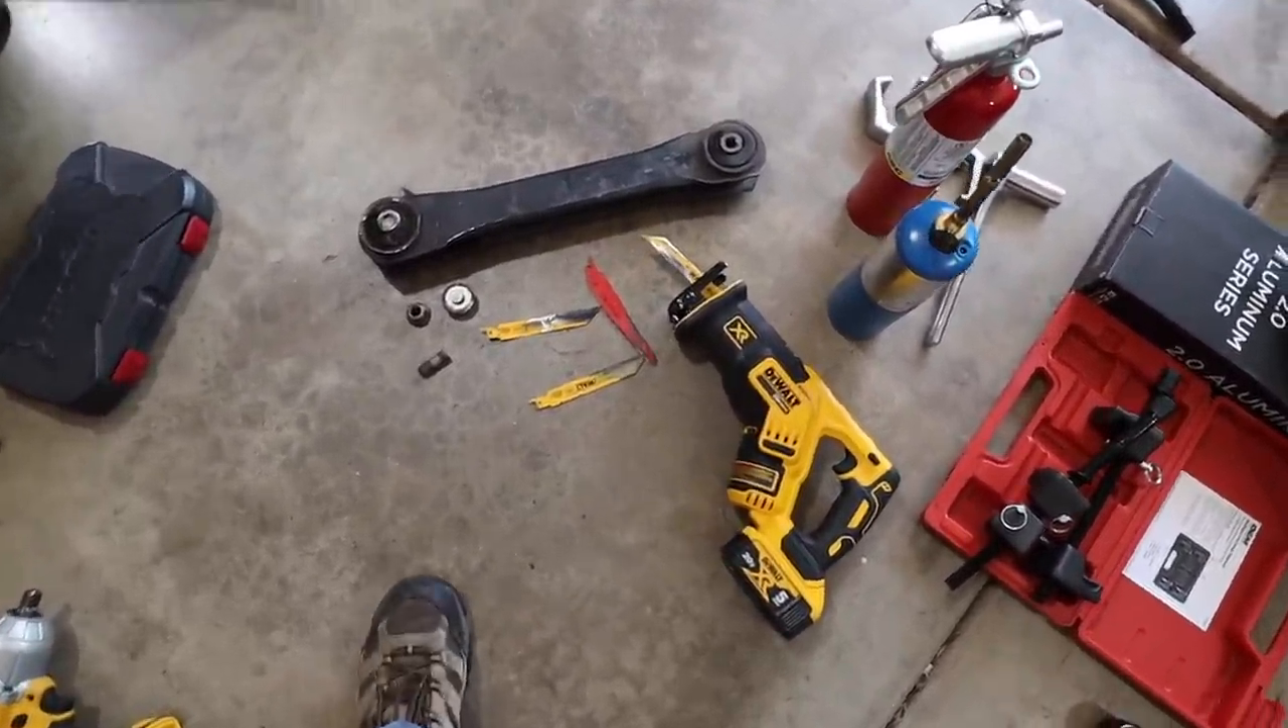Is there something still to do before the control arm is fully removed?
No.